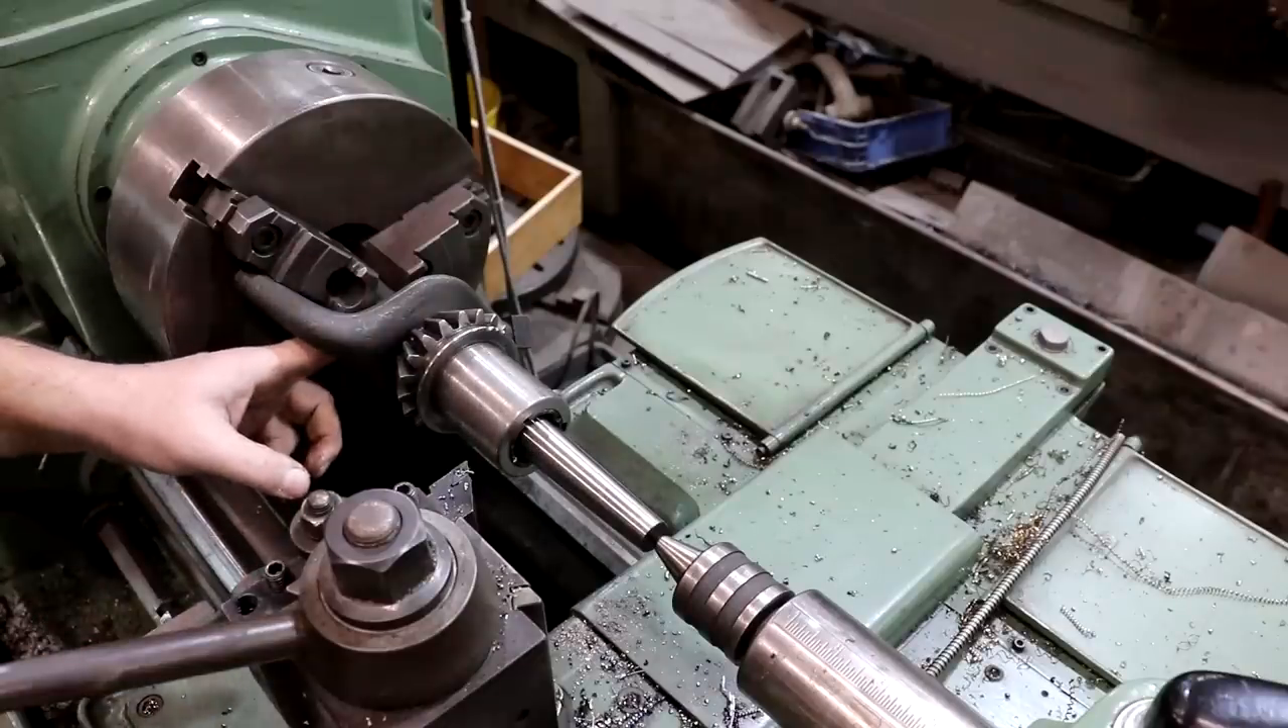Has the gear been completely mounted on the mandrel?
Yes.